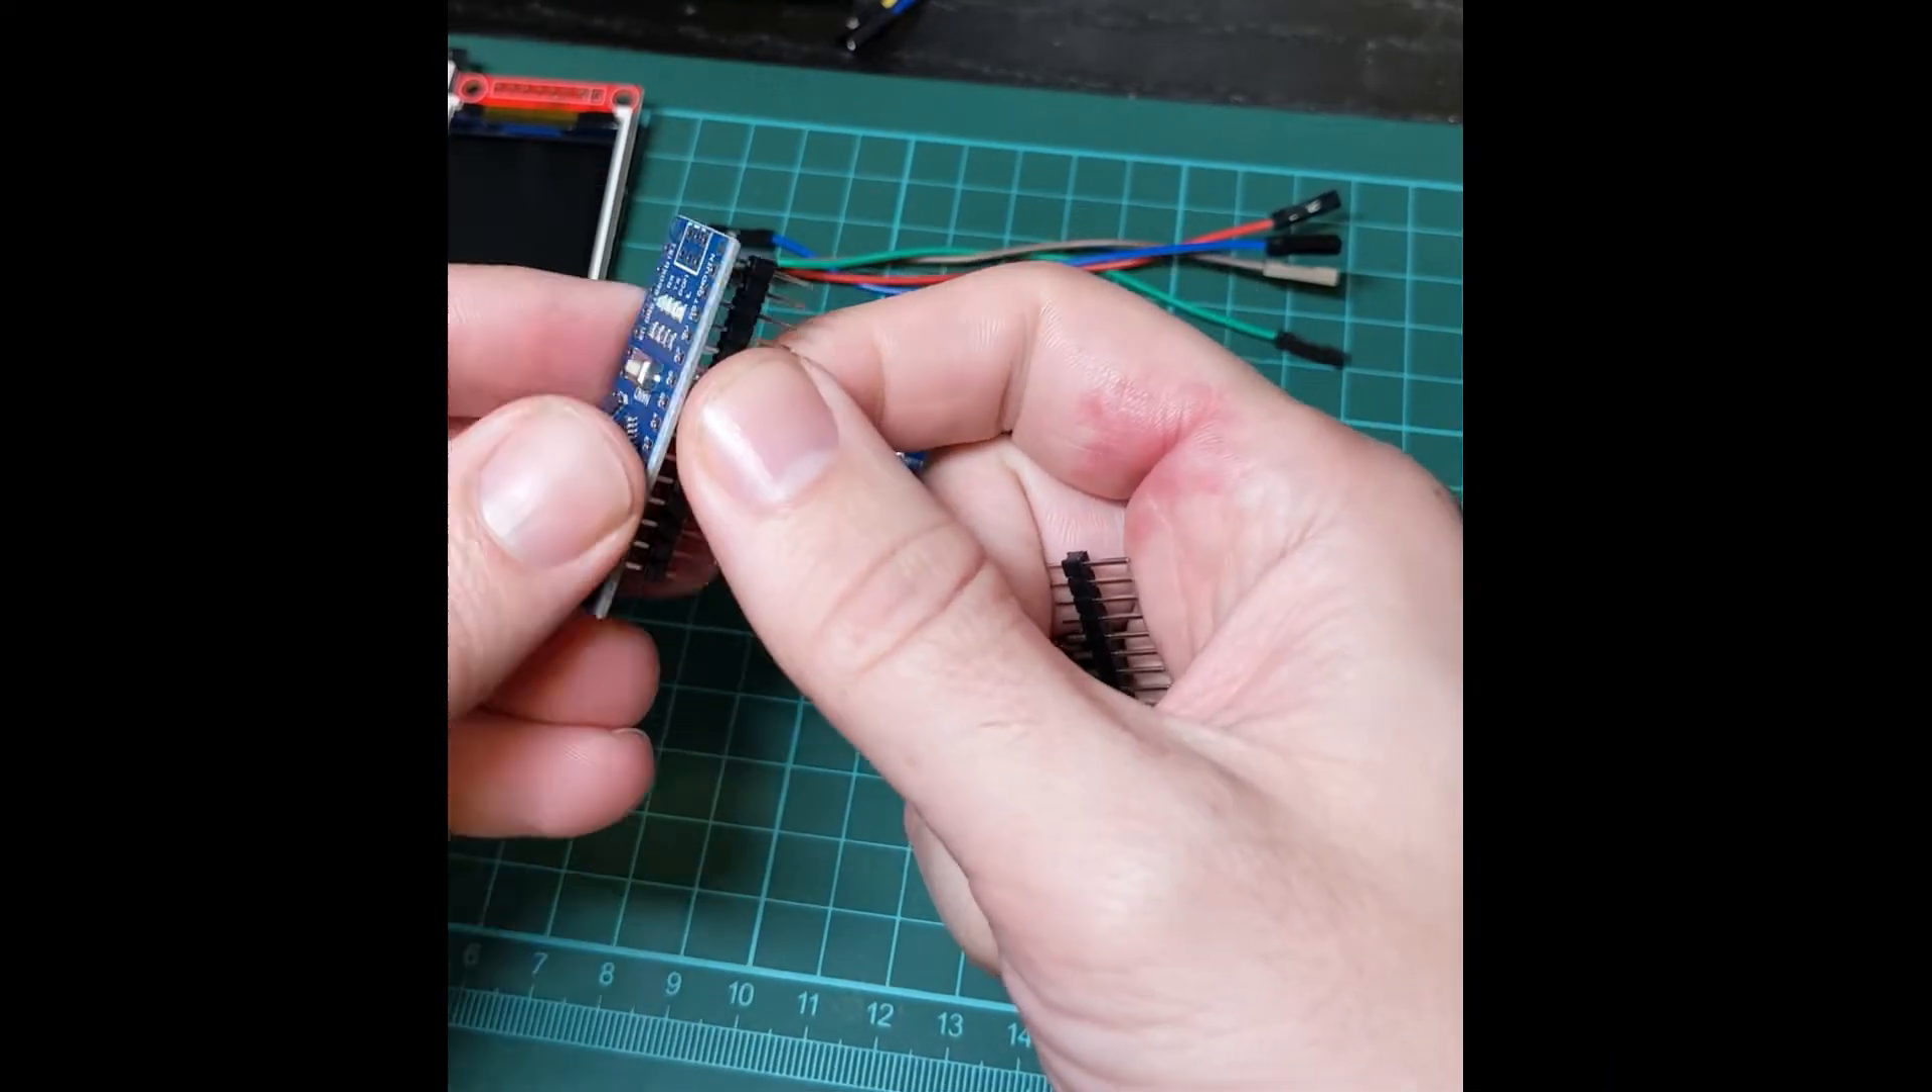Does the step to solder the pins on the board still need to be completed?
Yes.